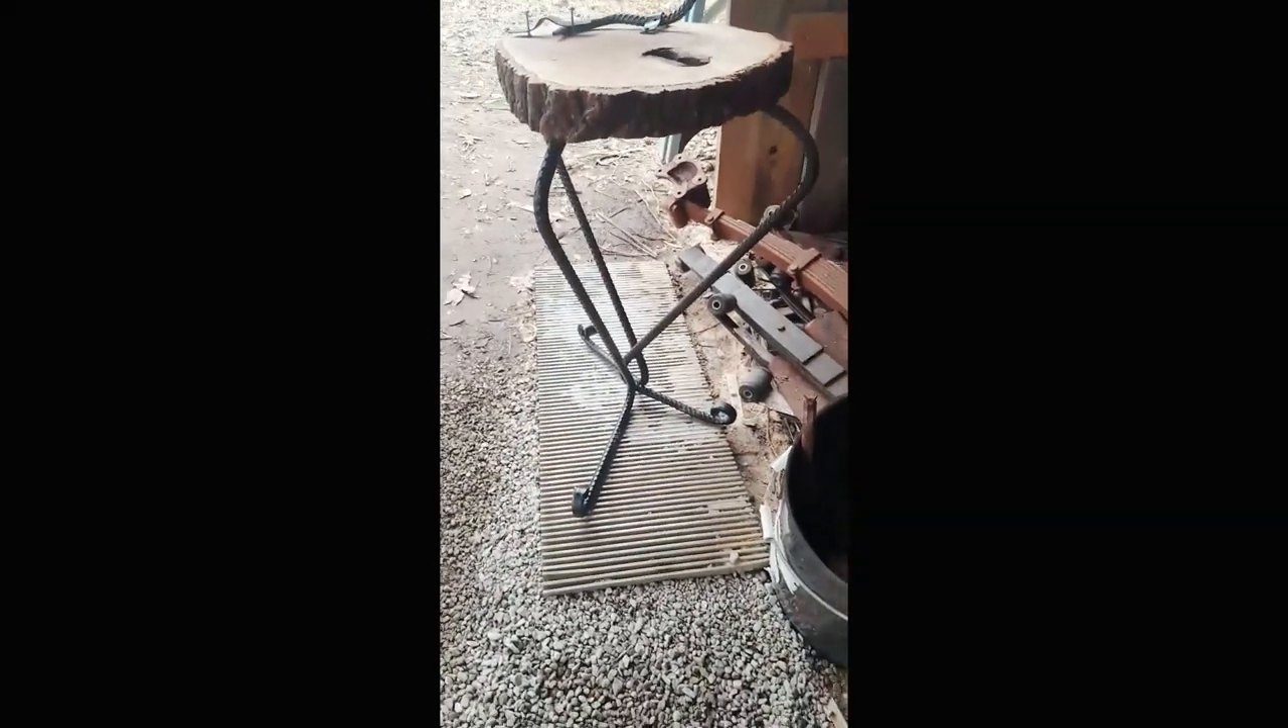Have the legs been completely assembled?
Yes.